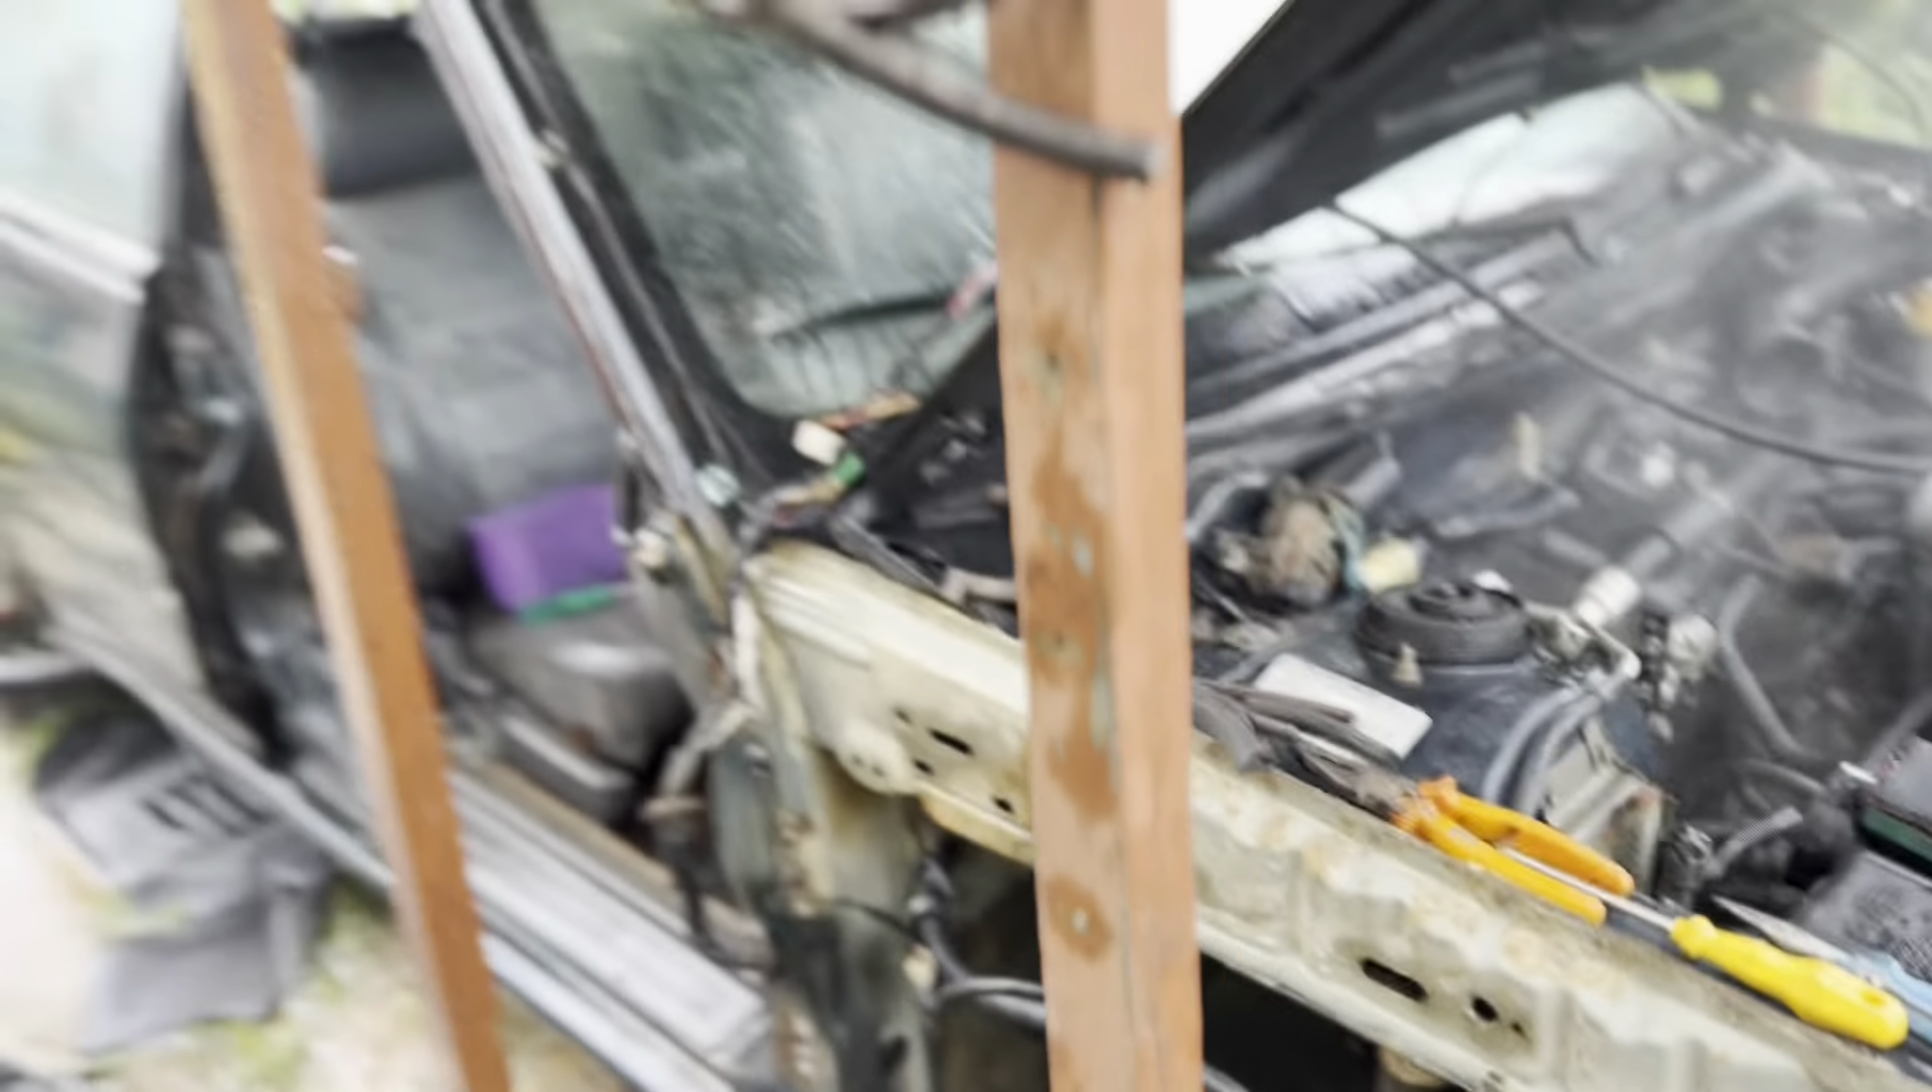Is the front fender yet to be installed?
Yes.